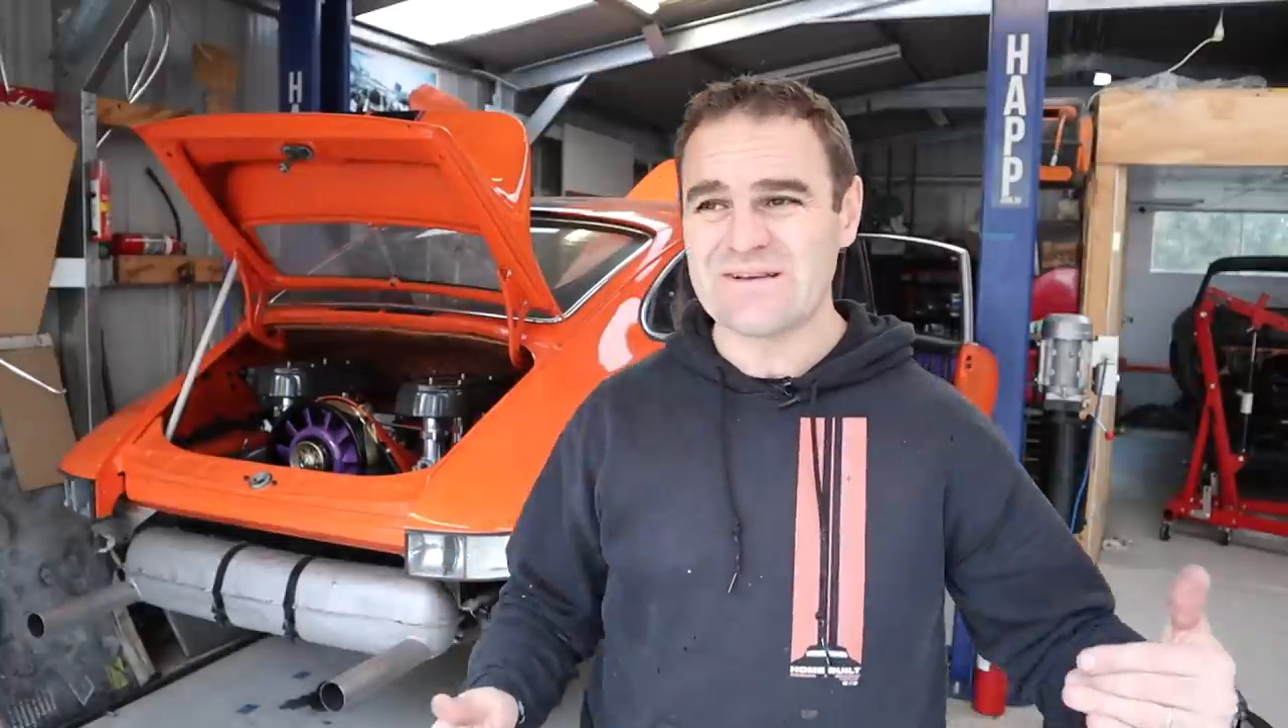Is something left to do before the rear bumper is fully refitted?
Yes.